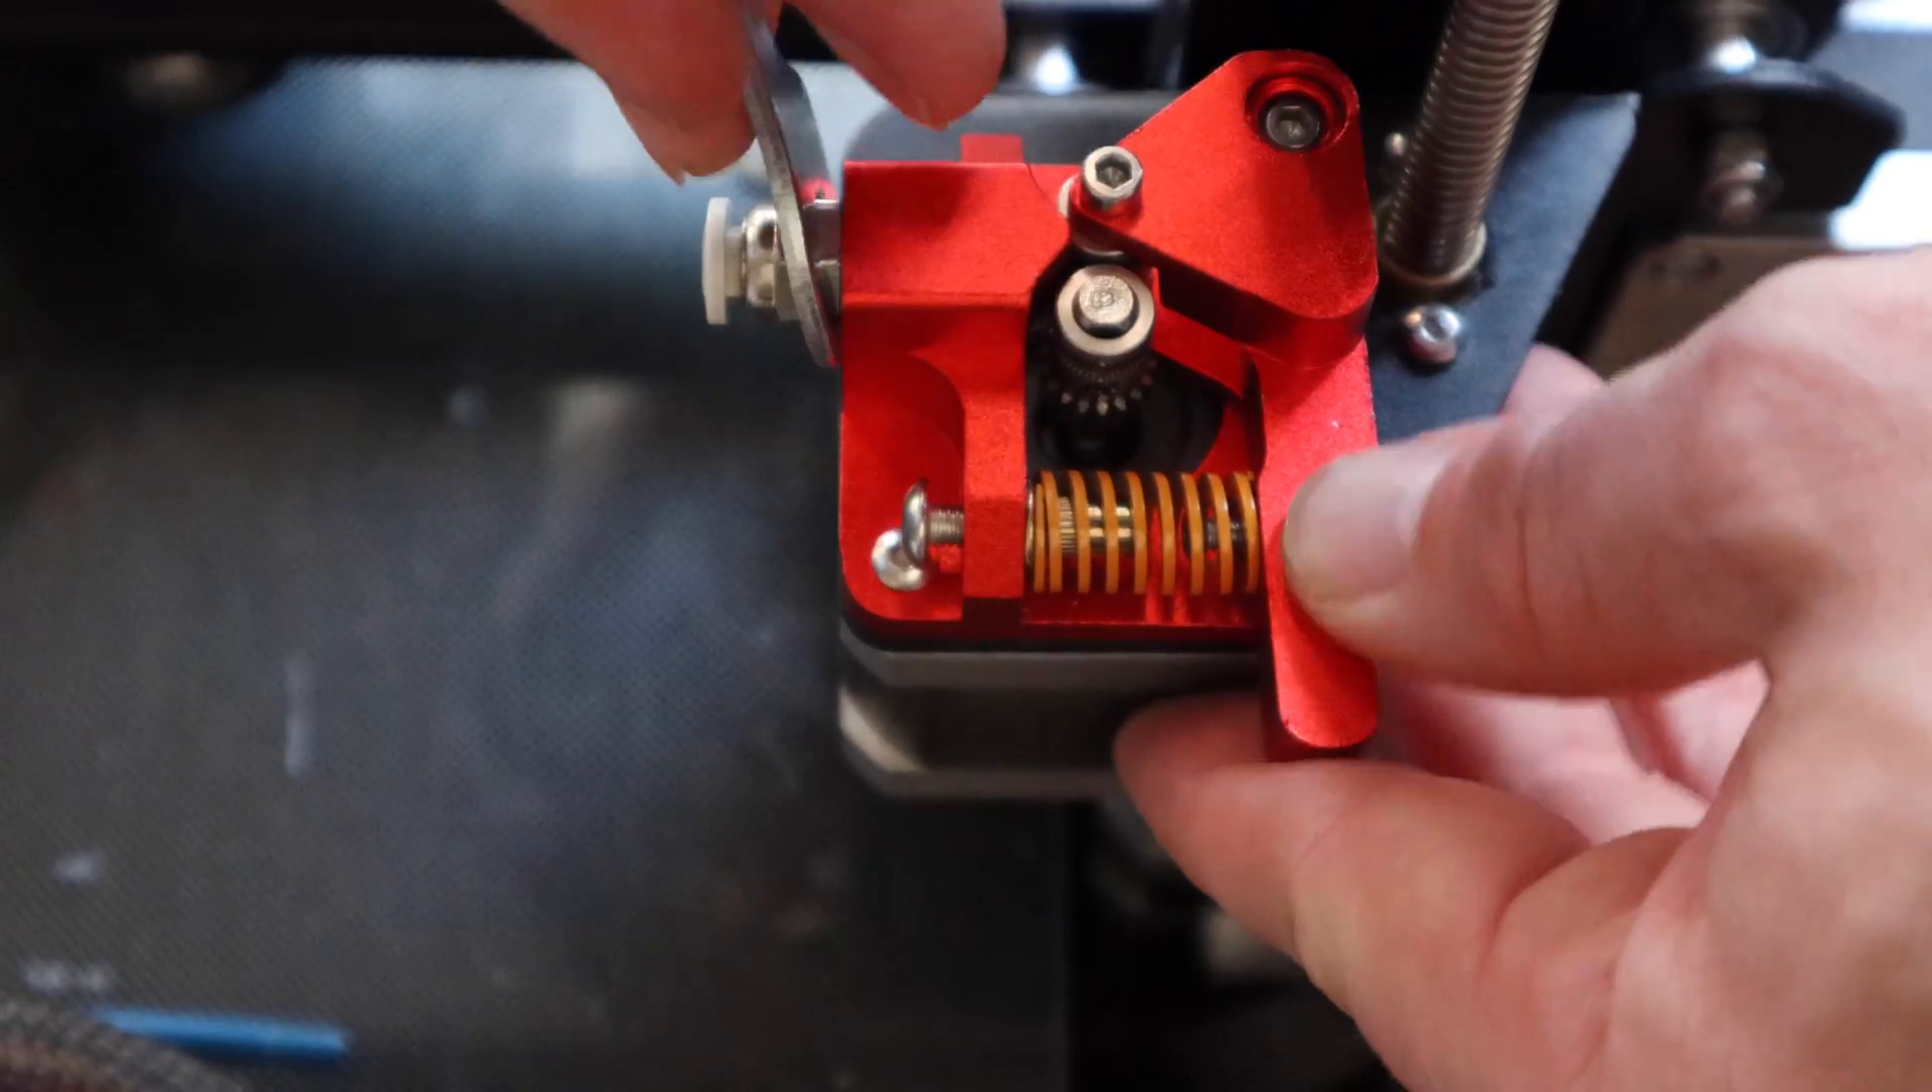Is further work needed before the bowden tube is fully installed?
Yes.